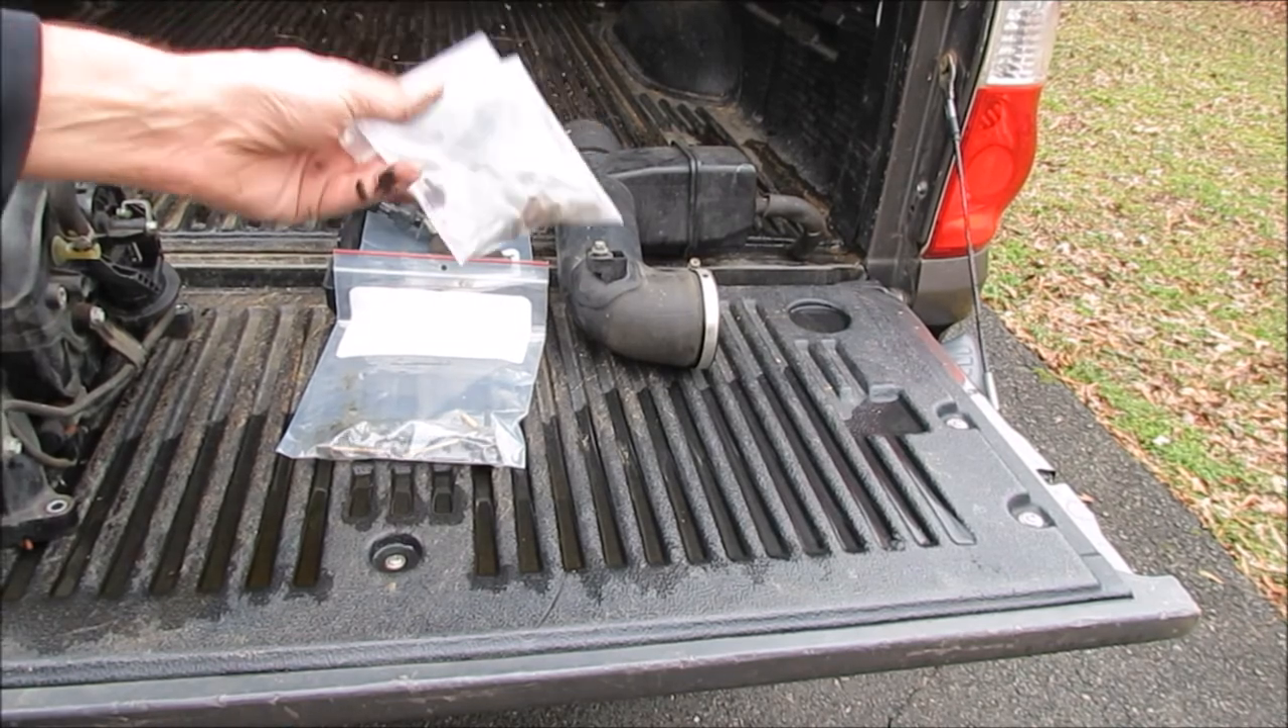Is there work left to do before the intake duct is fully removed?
No.